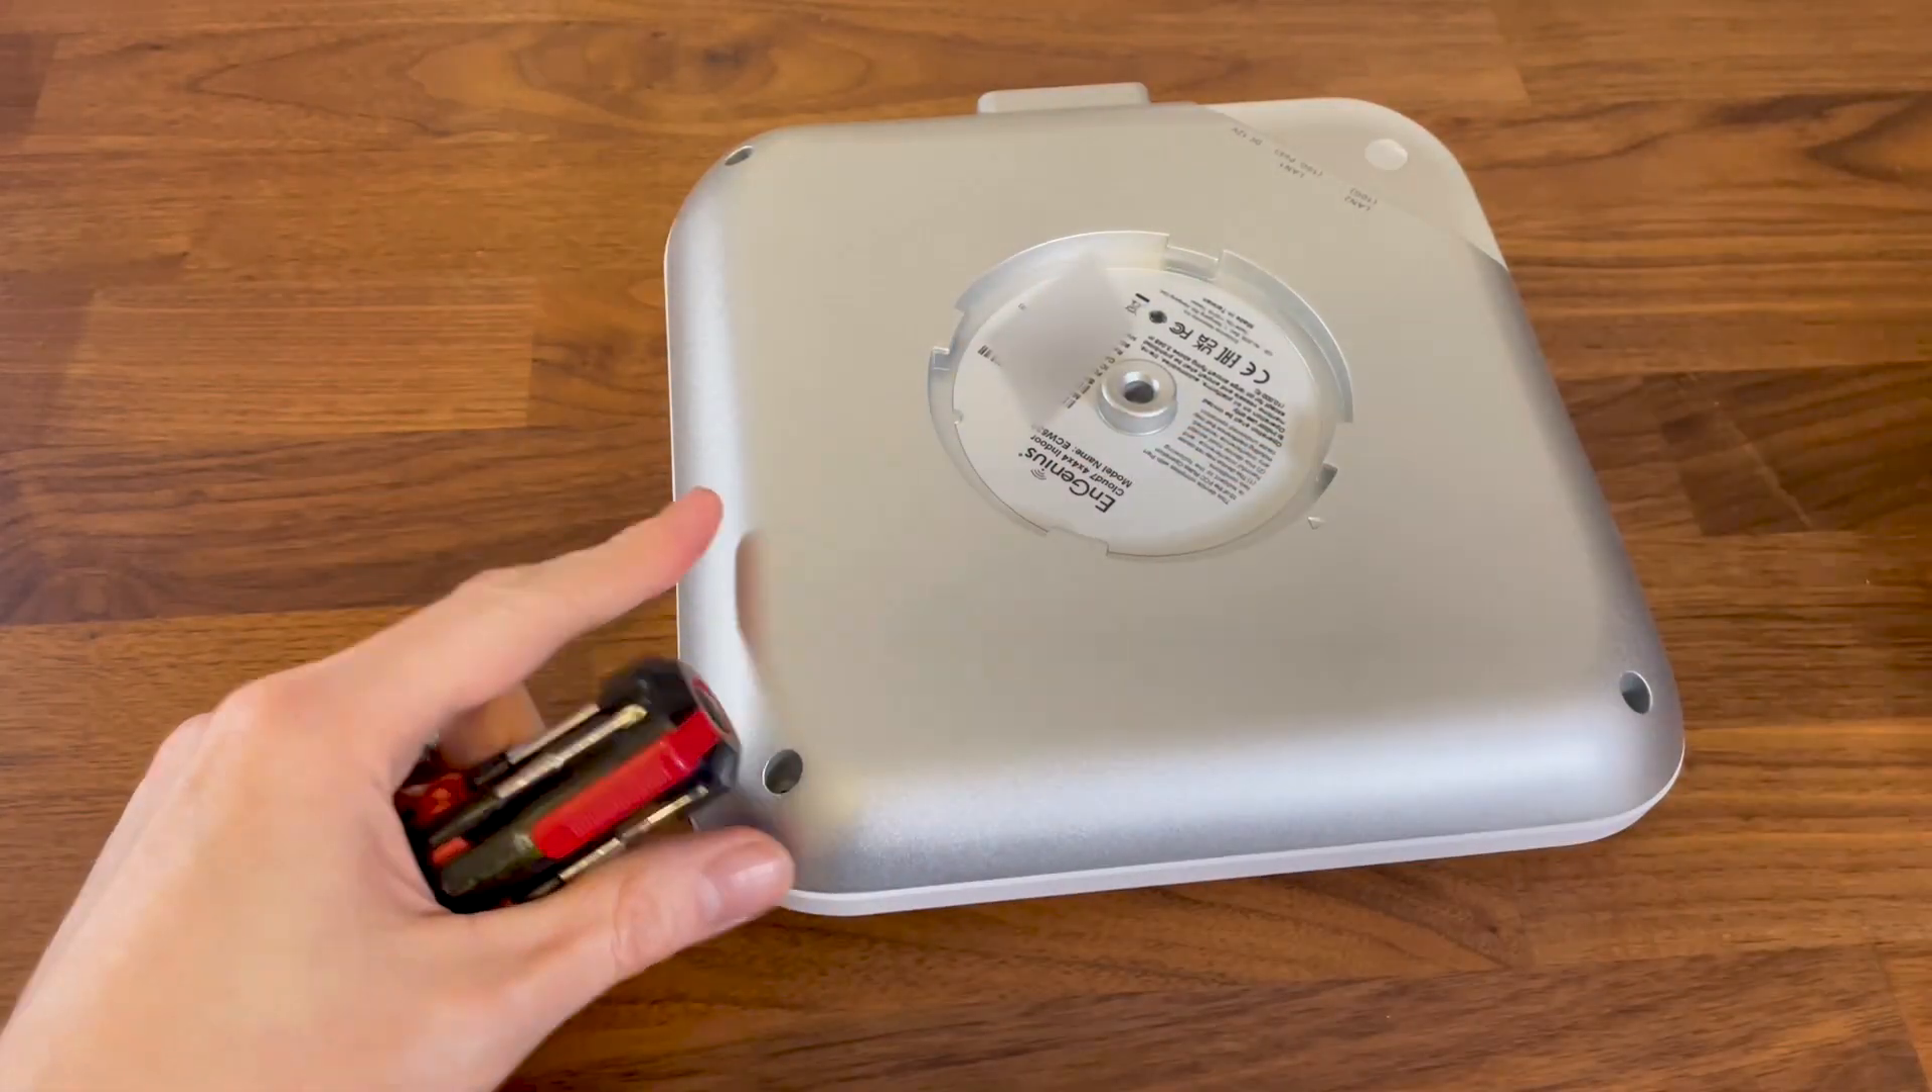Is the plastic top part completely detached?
No.